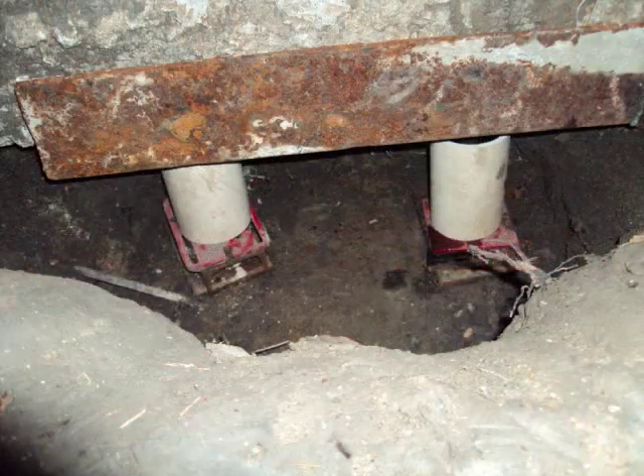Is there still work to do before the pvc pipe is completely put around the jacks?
No.